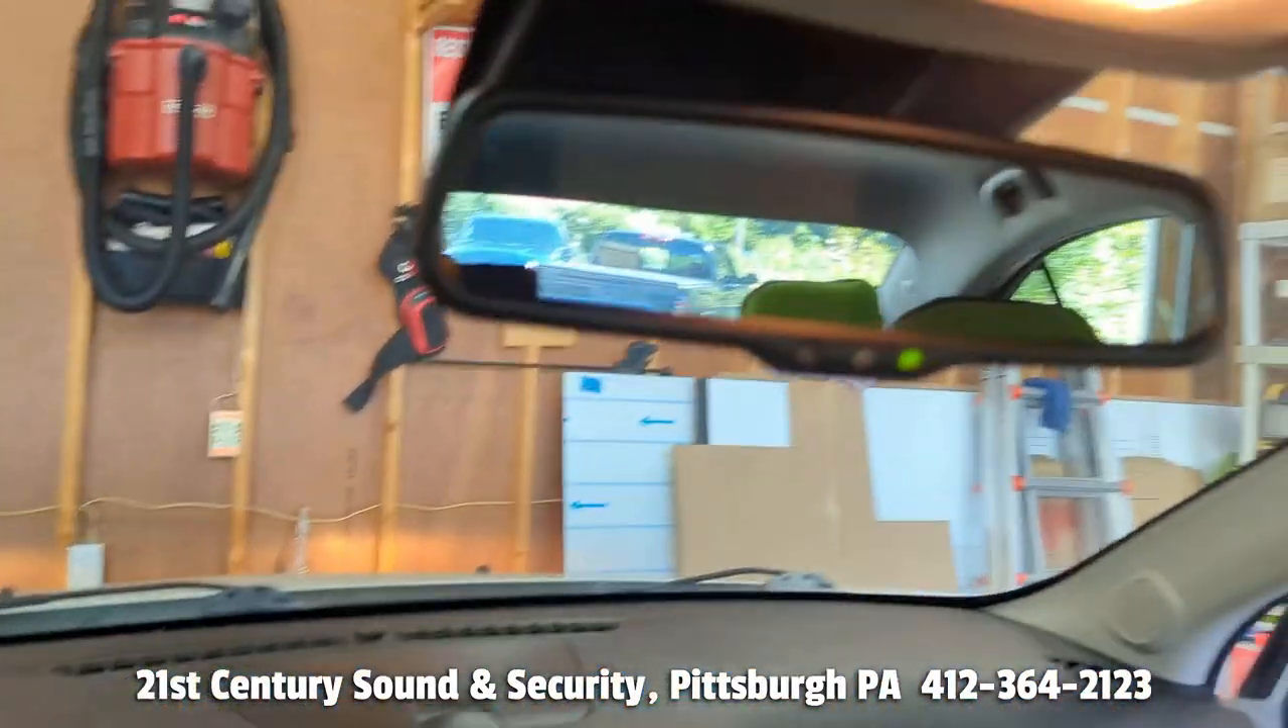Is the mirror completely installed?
Yes.